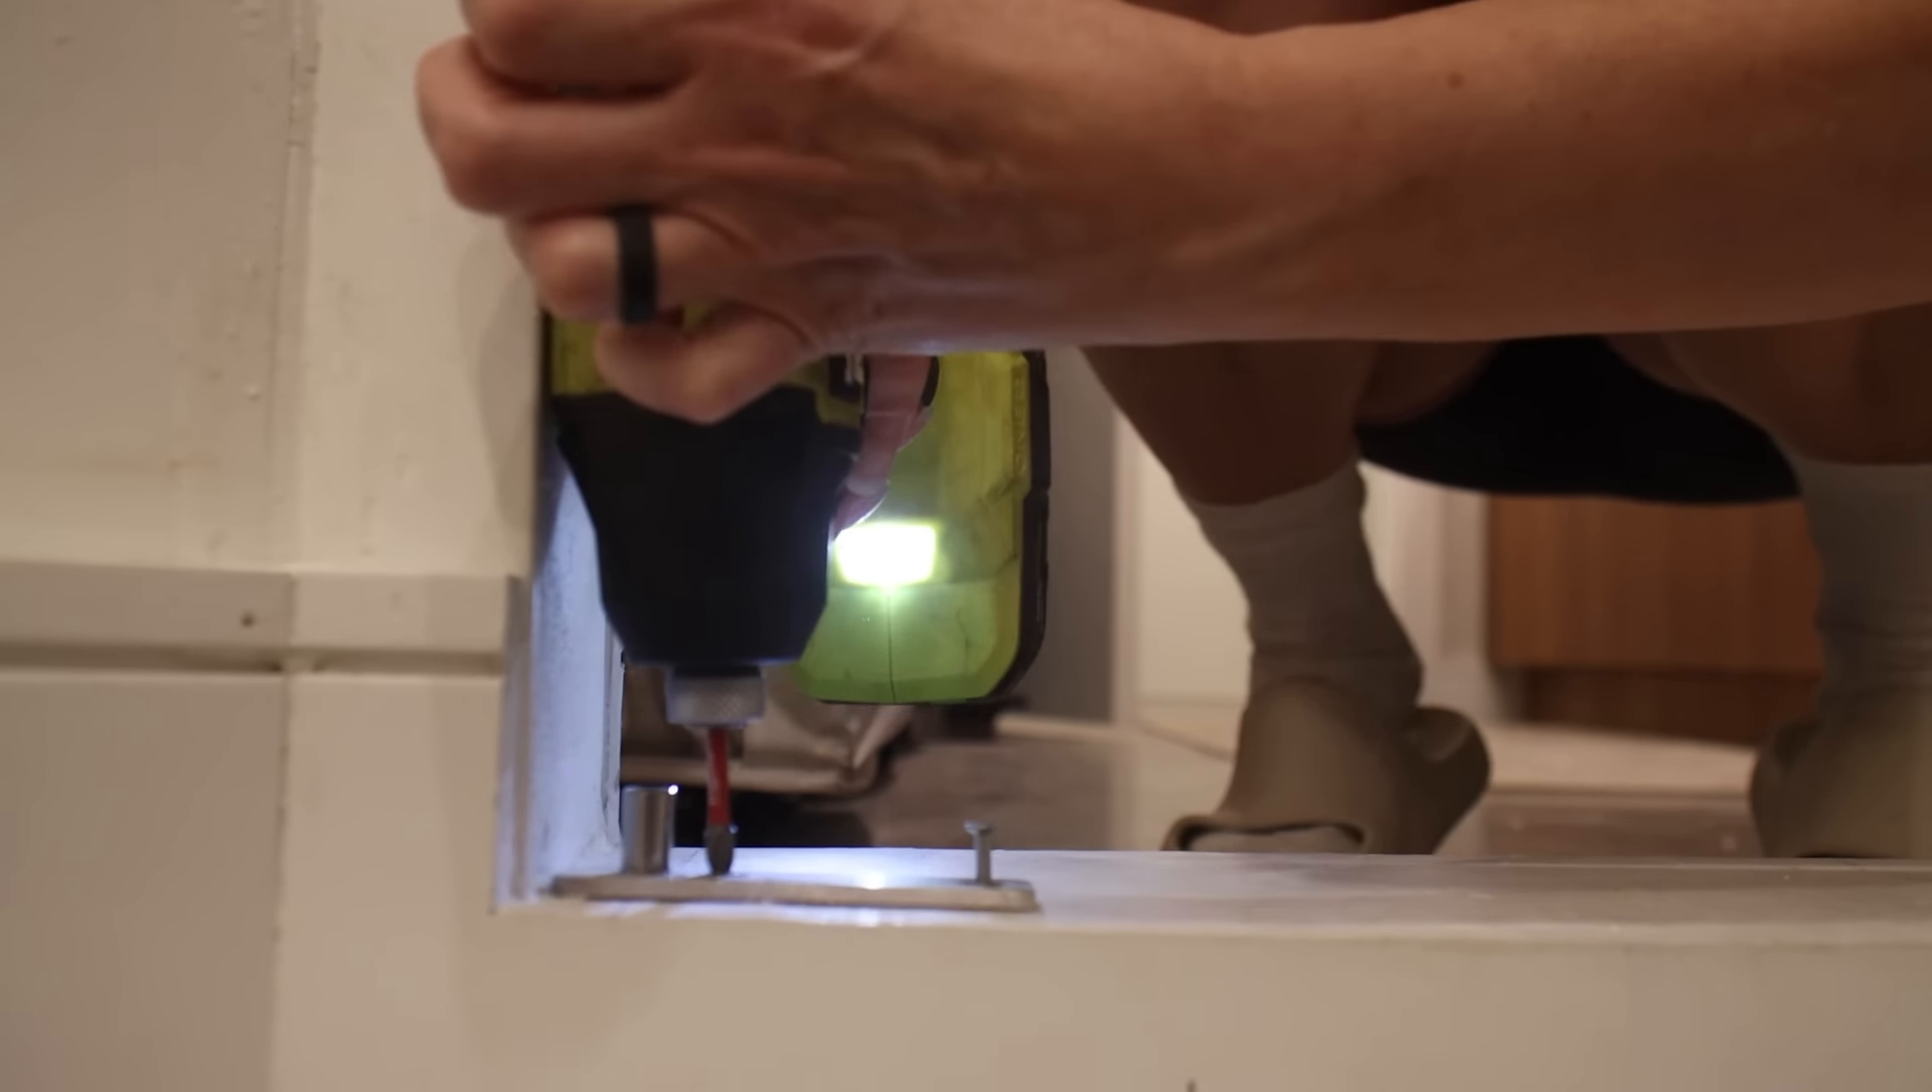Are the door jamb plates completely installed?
No.